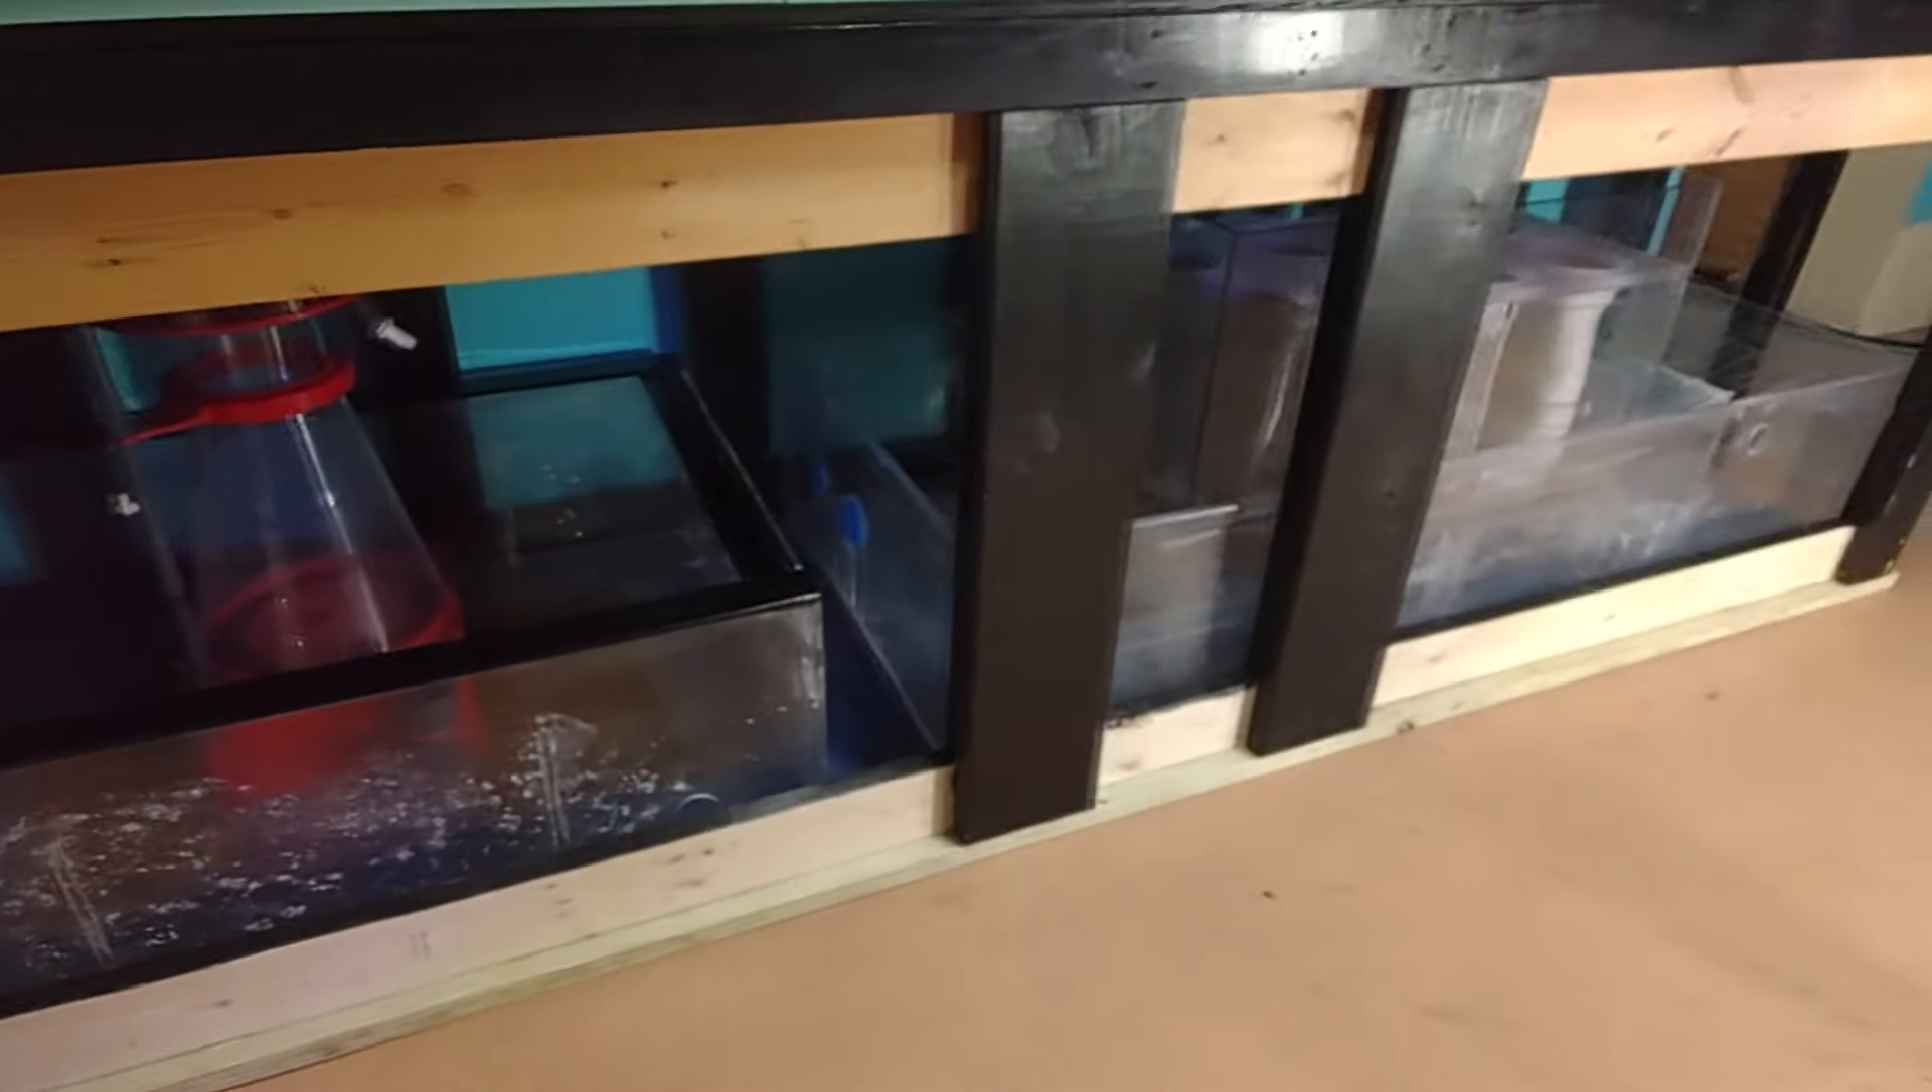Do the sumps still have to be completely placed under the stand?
No.